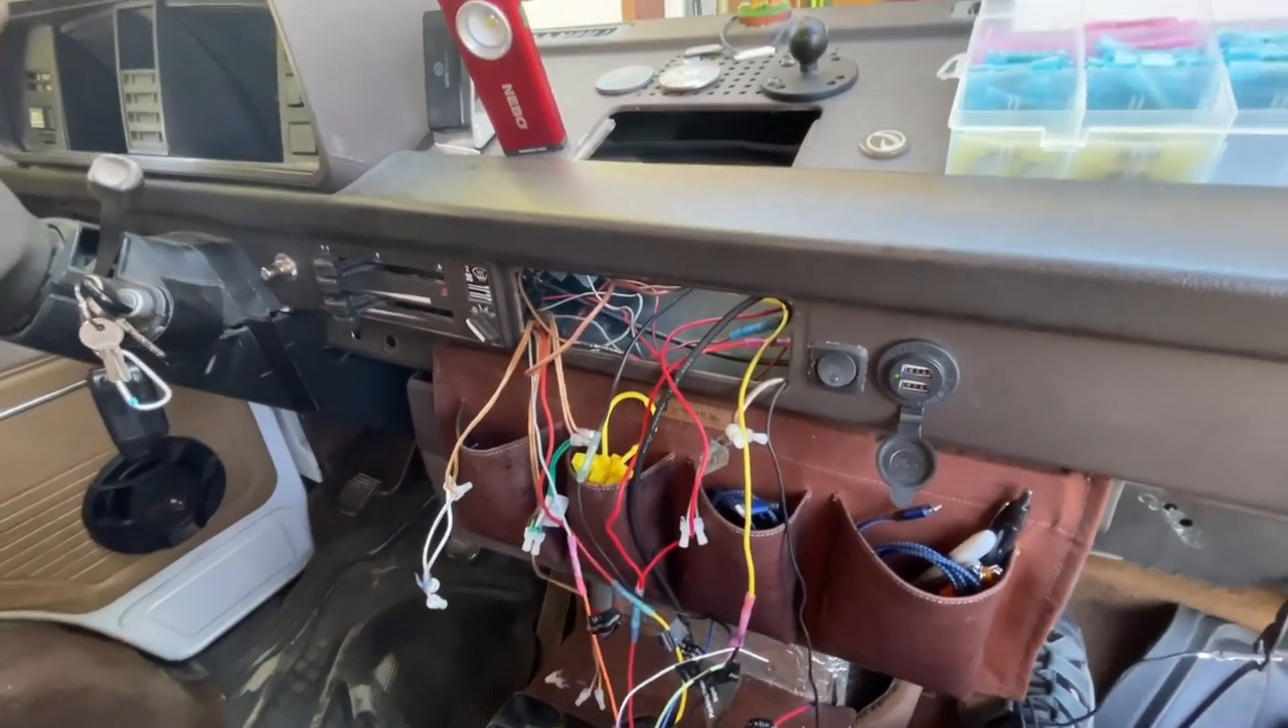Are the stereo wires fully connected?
No.